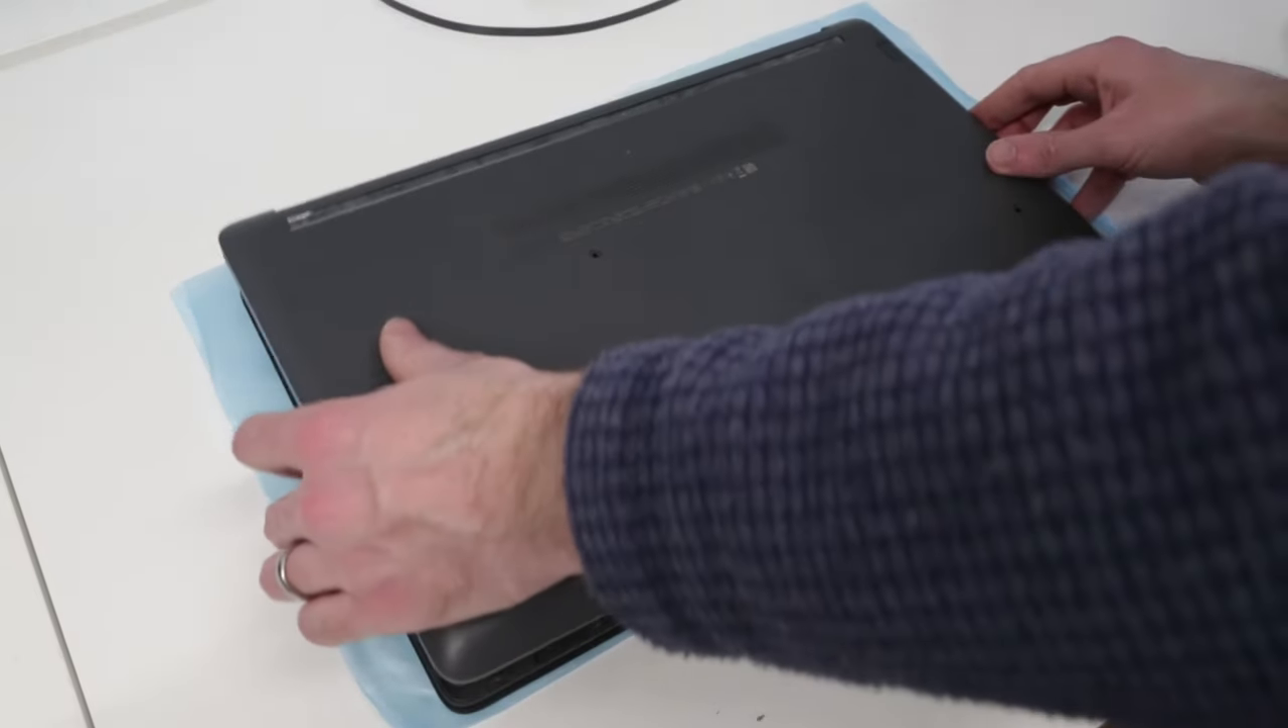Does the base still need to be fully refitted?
Yes.